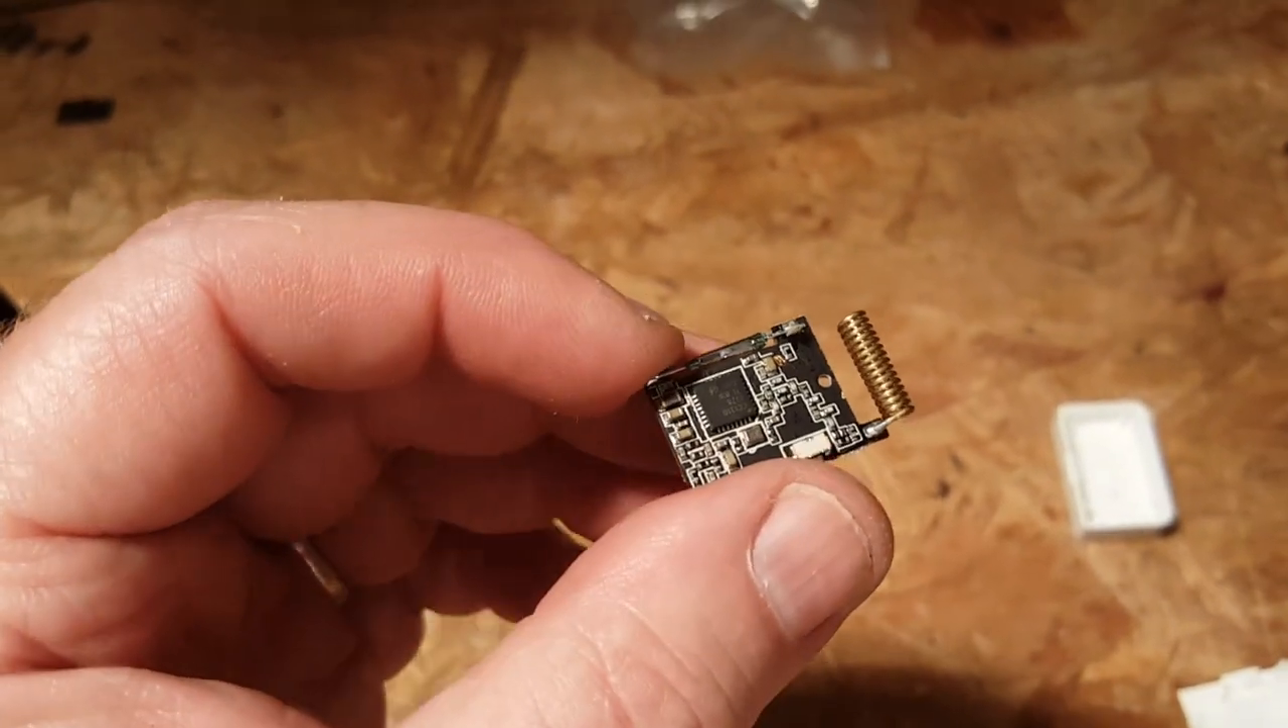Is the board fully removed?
Yes.